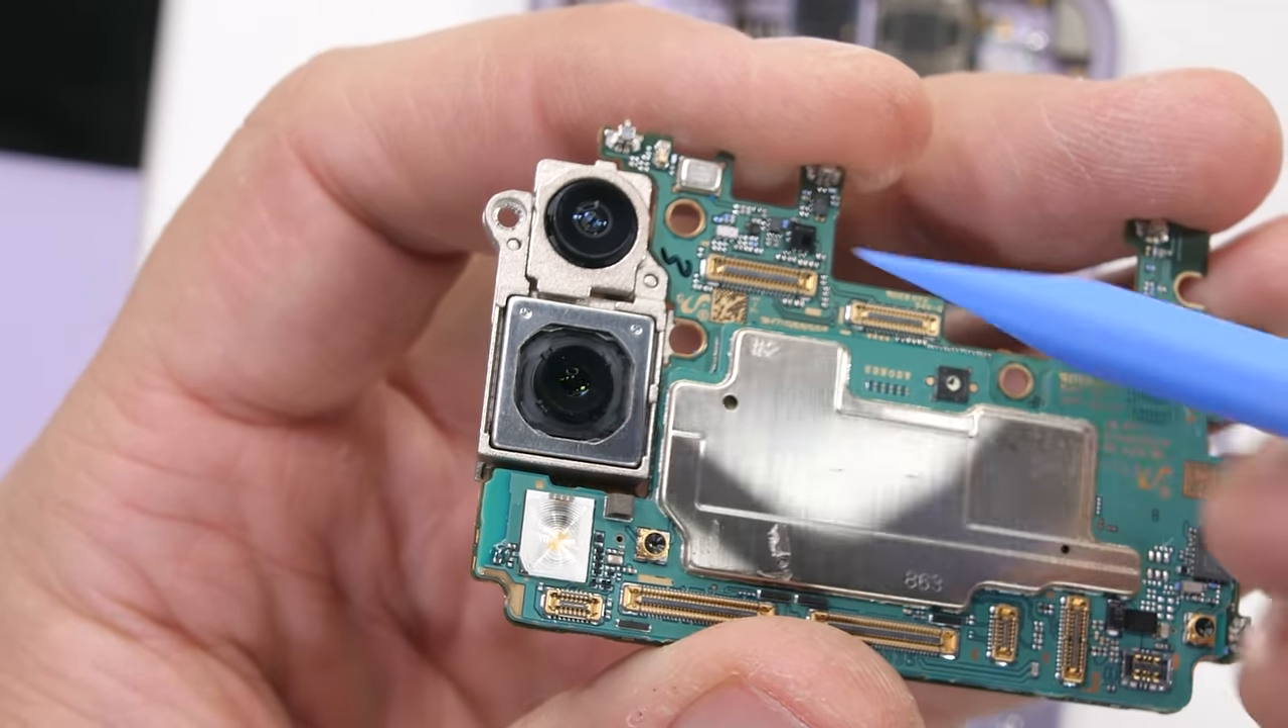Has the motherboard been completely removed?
Yes.